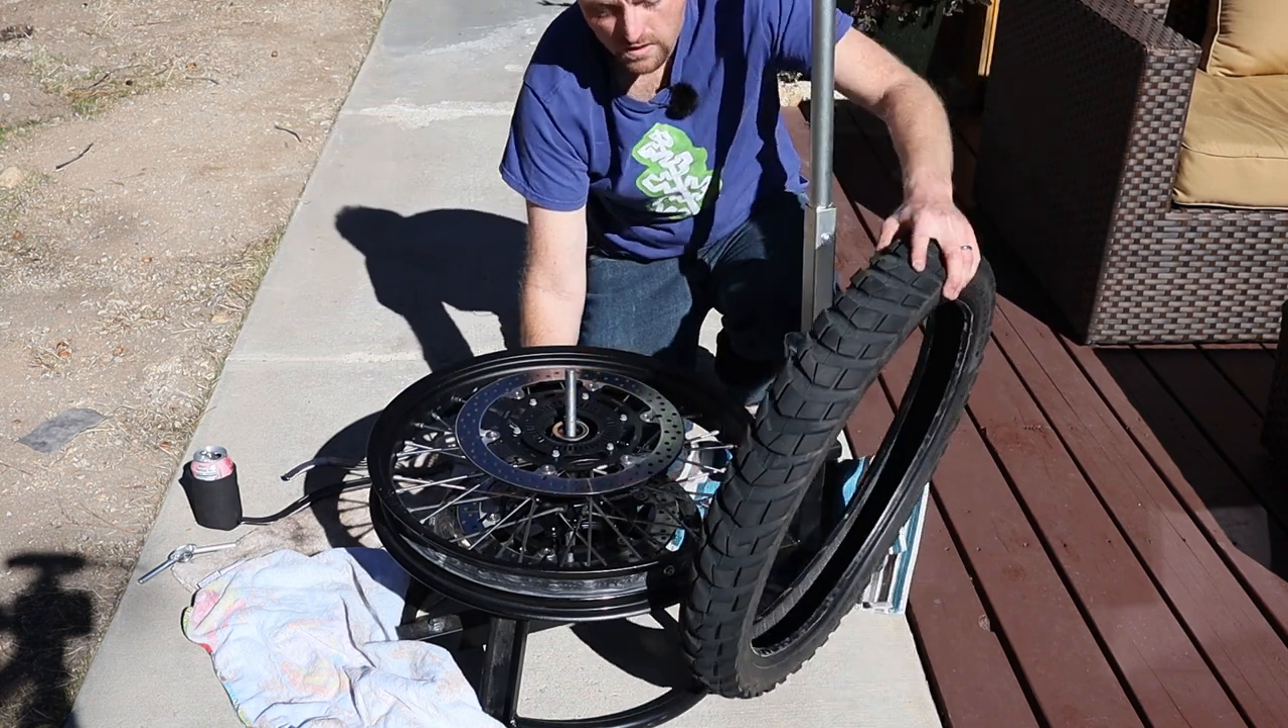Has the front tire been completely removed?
Yes.